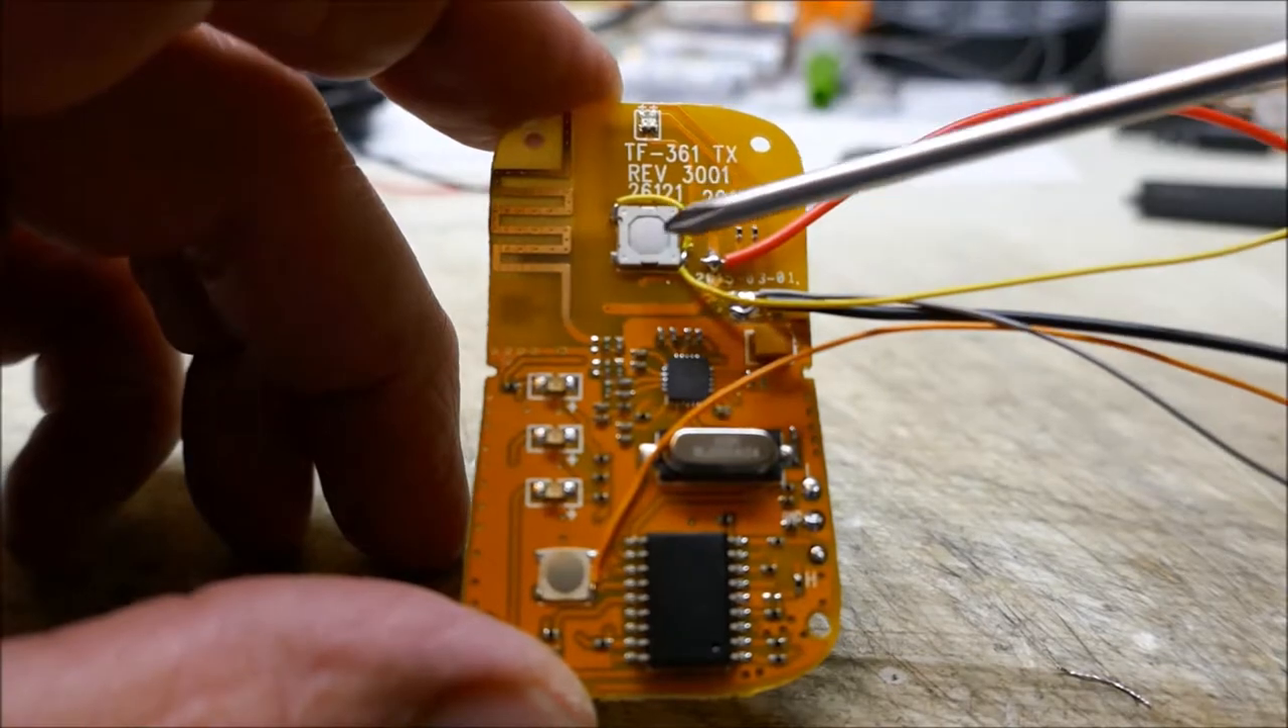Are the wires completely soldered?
Yes.